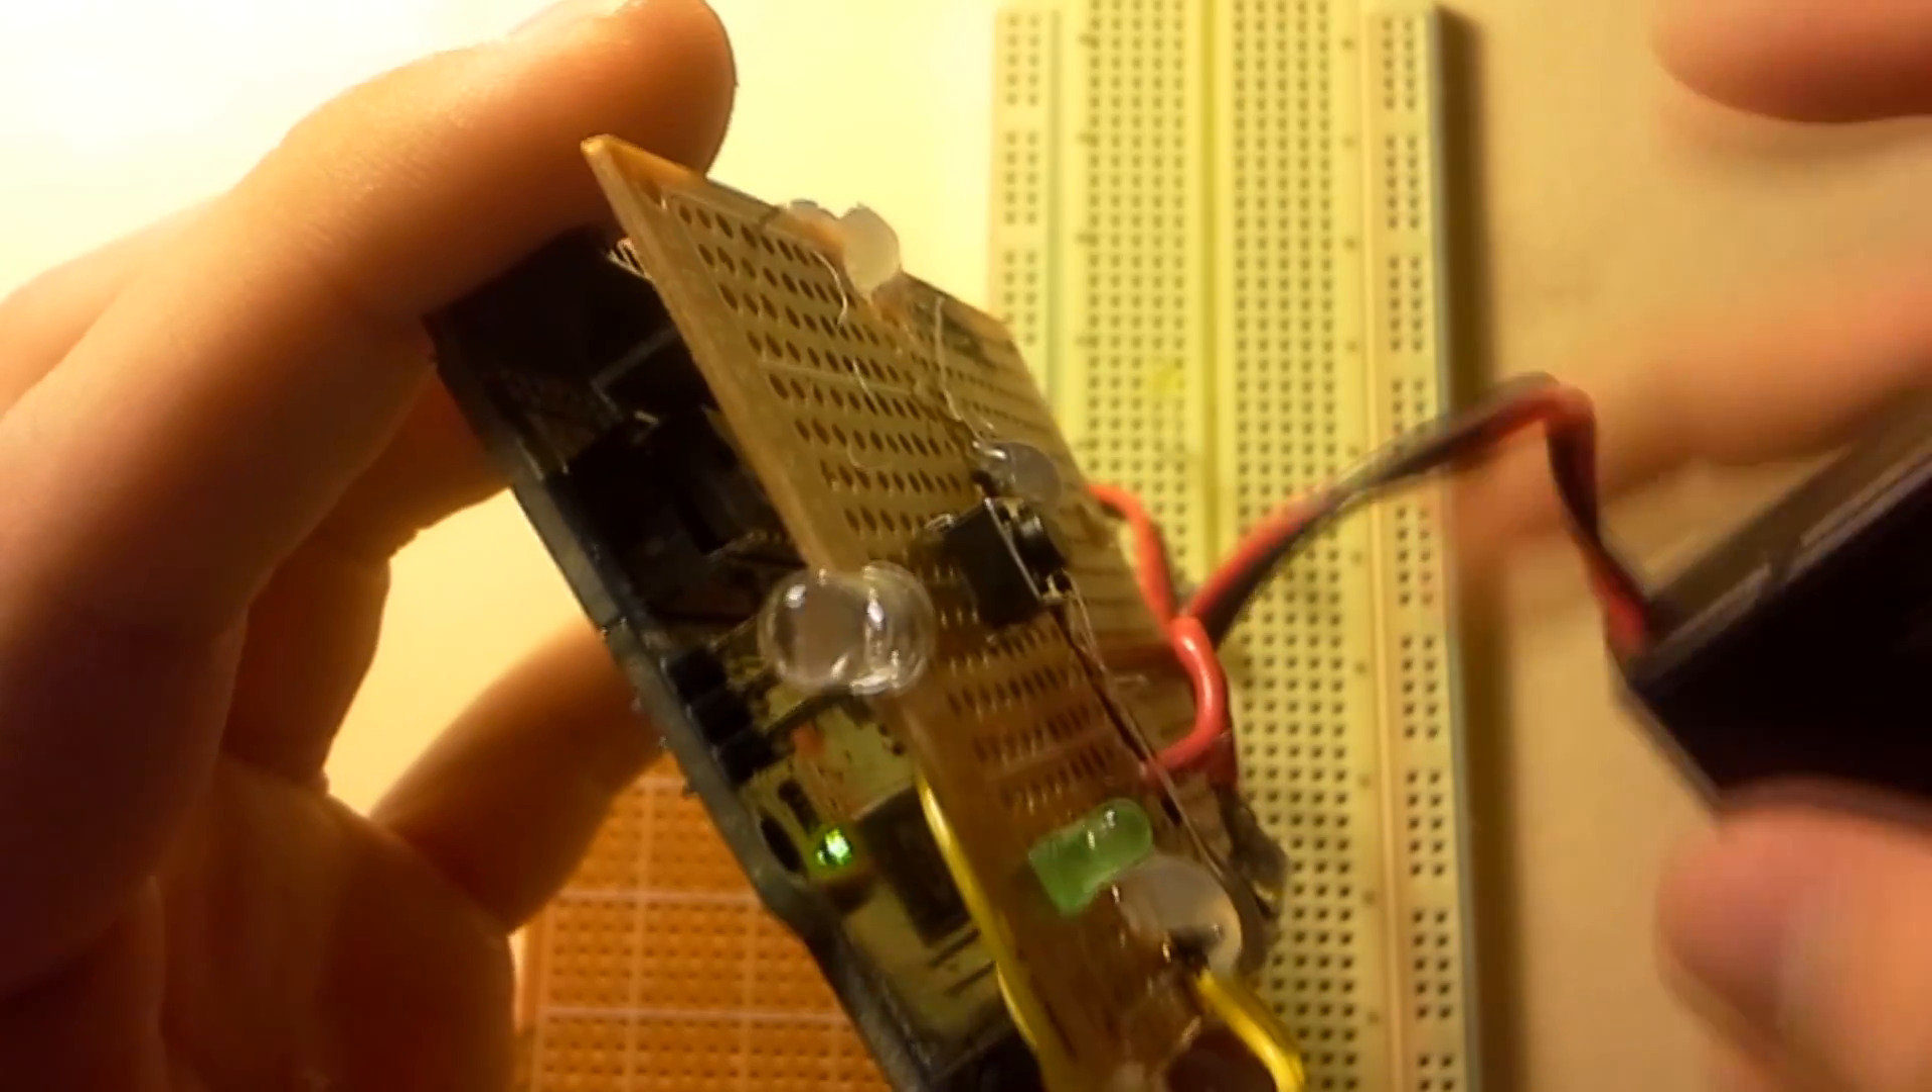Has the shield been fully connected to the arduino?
Yes.